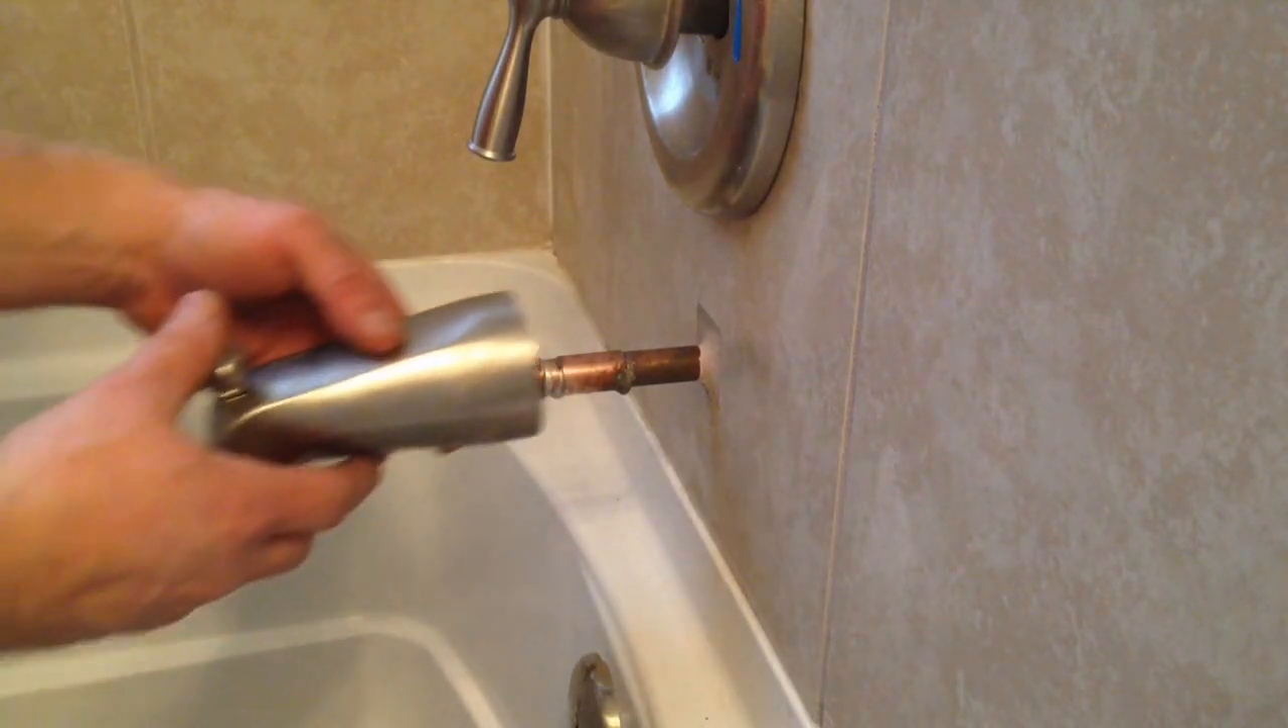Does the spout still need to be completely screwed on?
Yes.